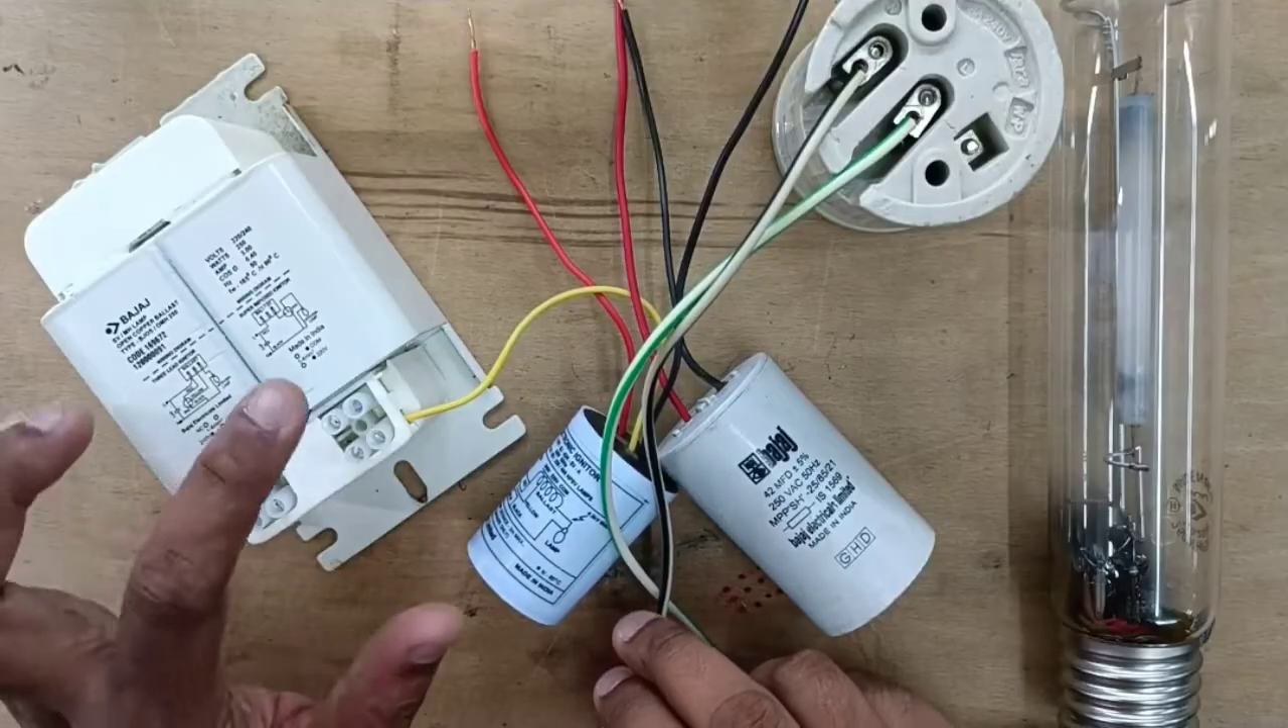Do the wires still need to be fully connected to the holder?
No.